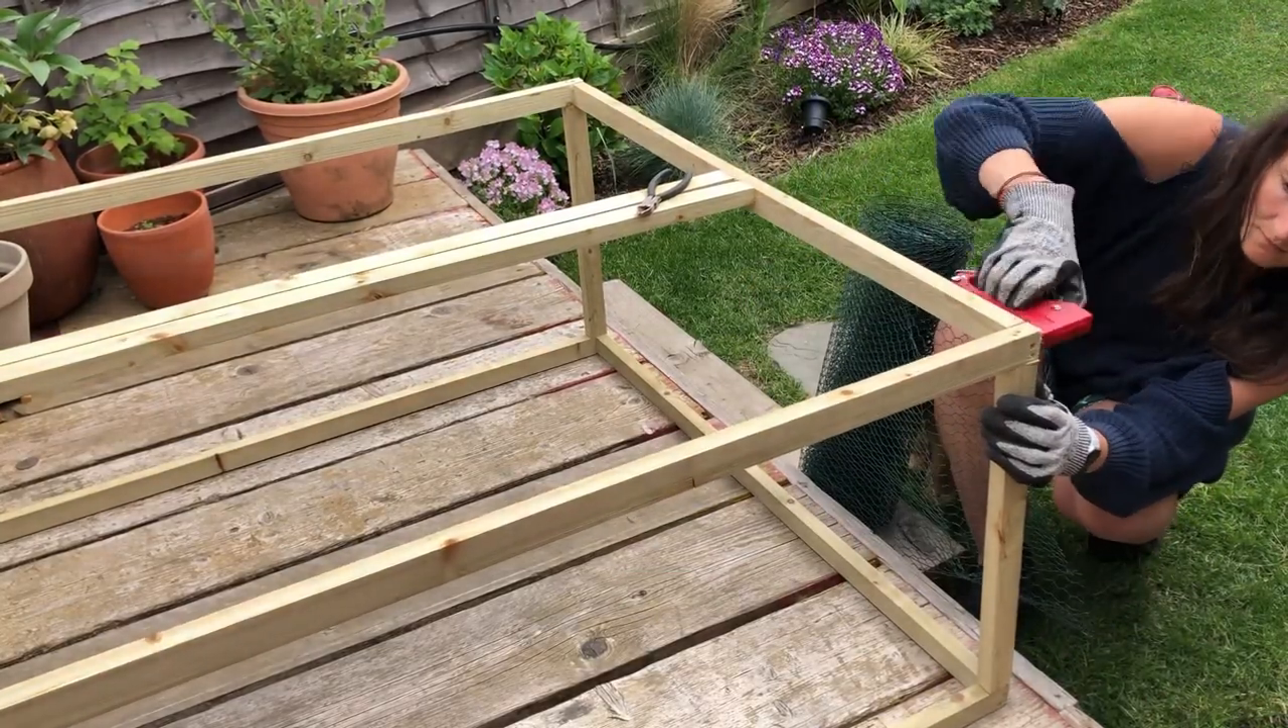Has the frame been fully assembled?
Yes.